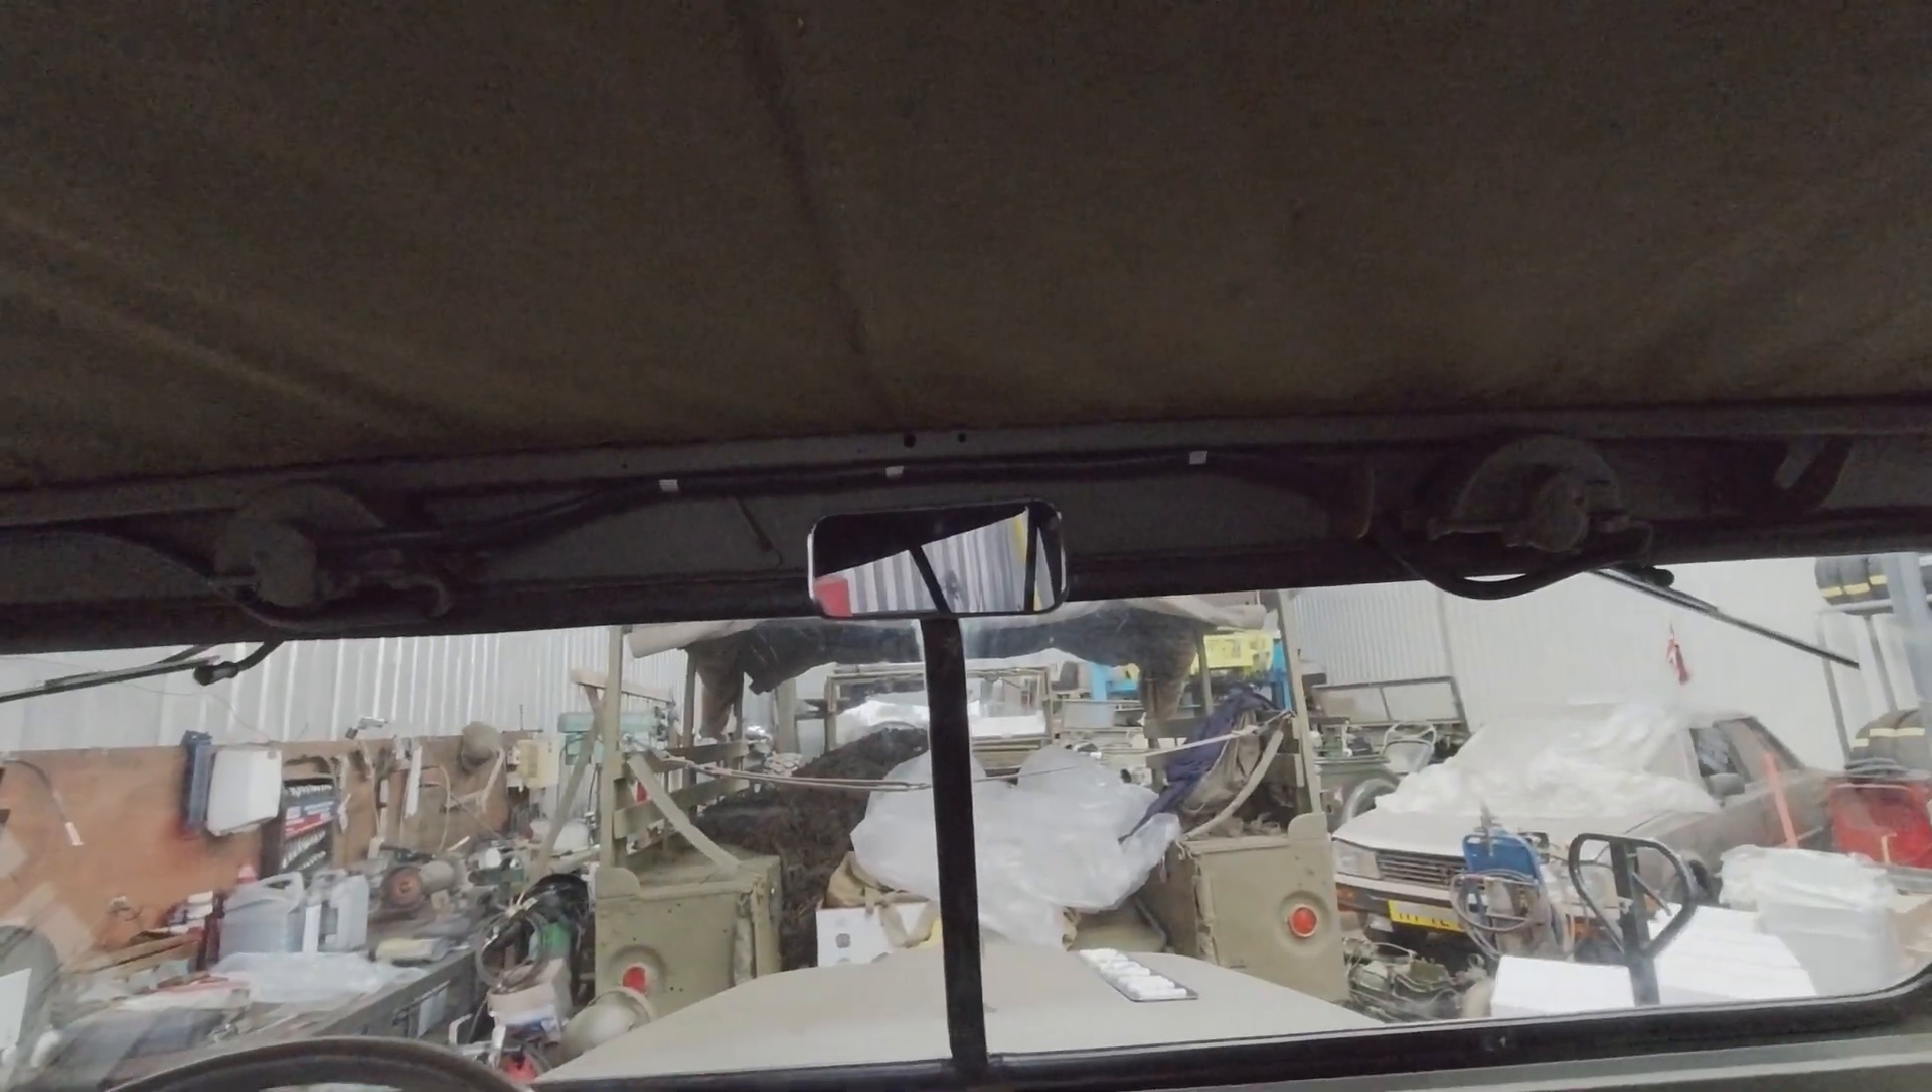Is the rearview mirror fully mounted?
Yes.